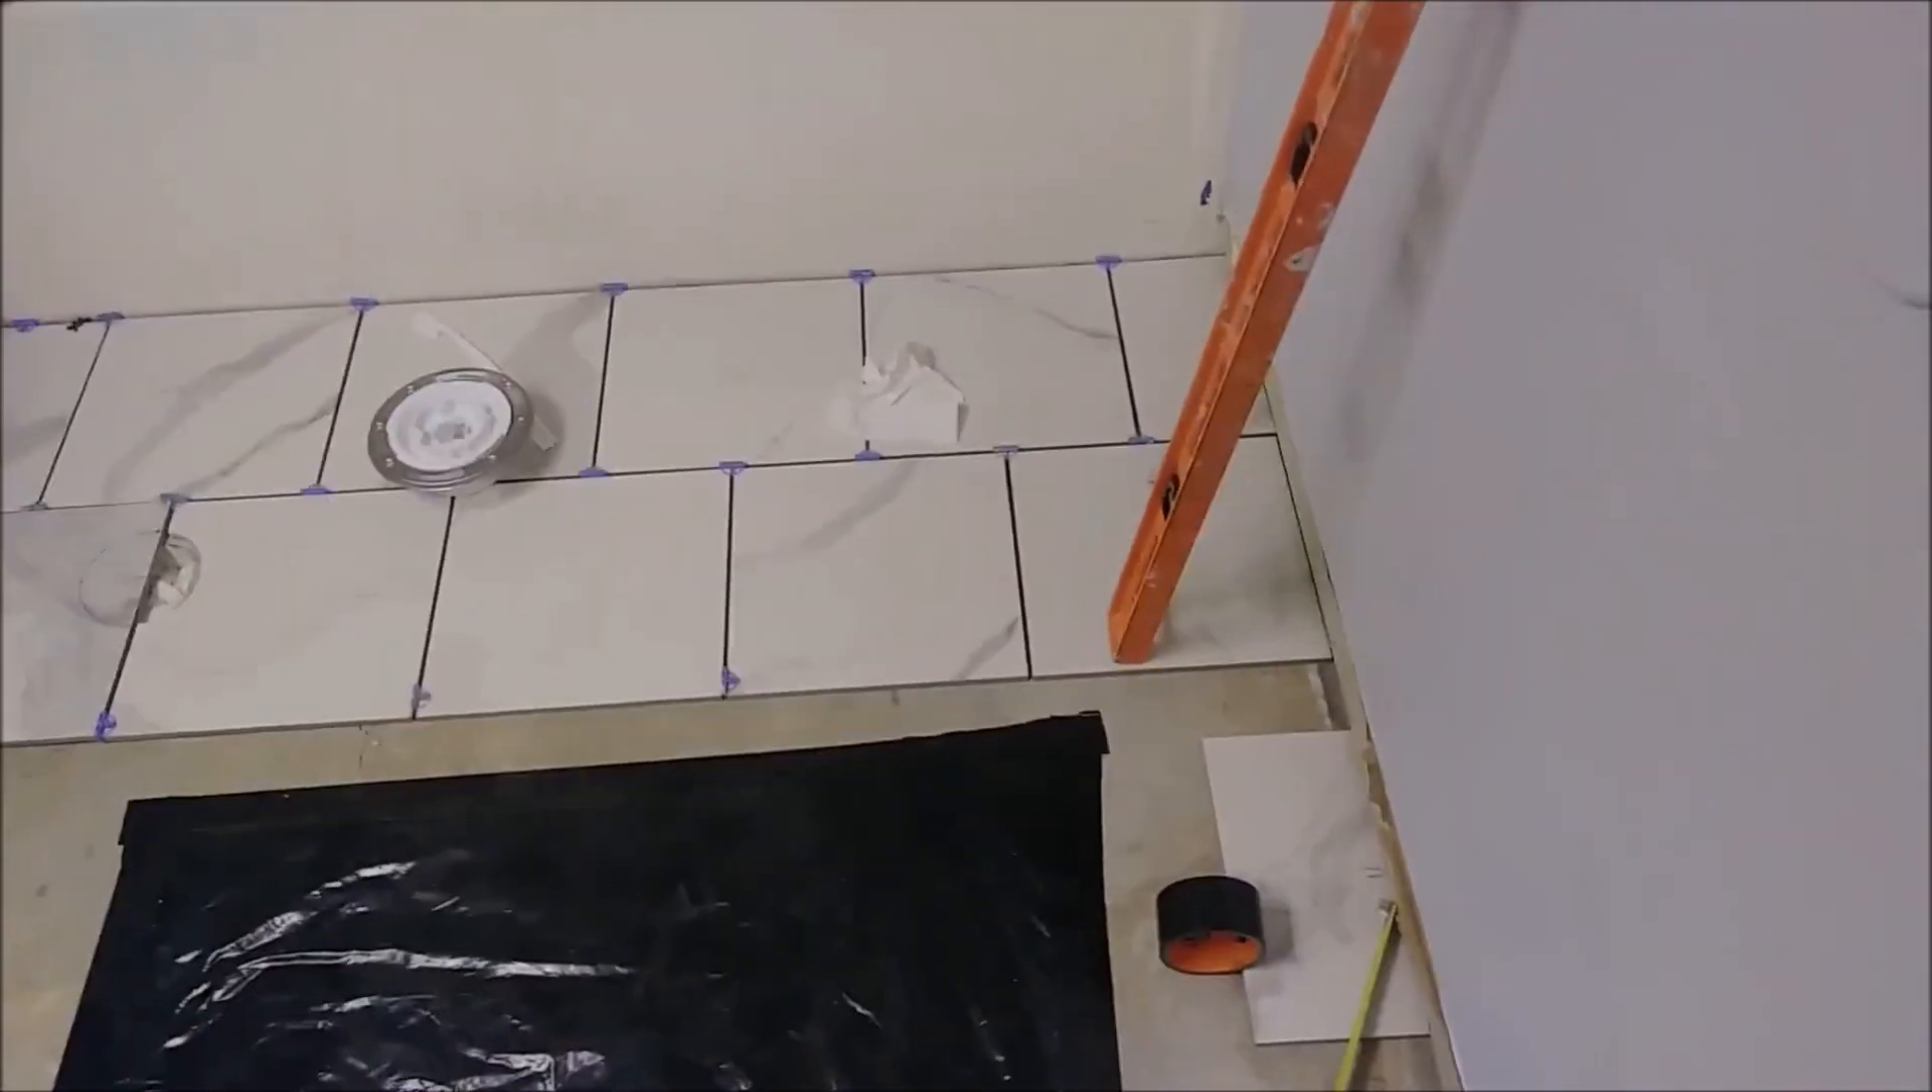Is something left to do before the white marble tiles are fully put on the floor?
Yes.